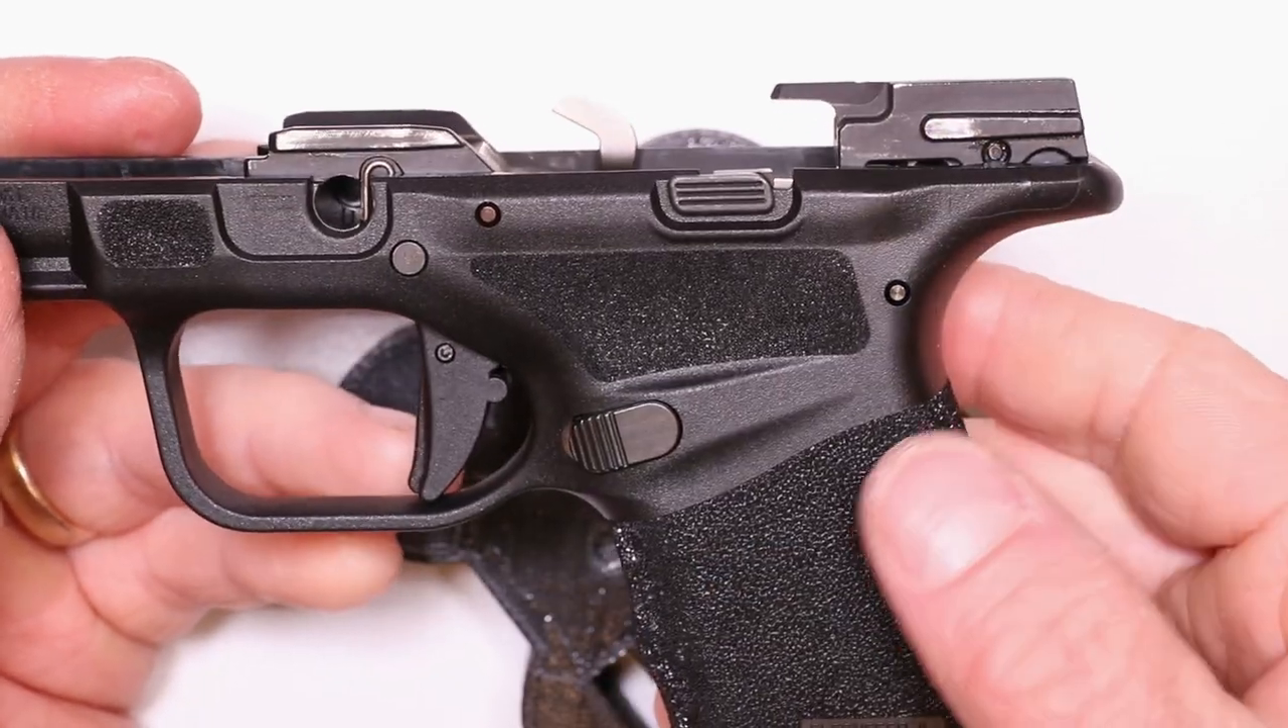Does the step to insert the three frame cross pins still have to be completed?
No.